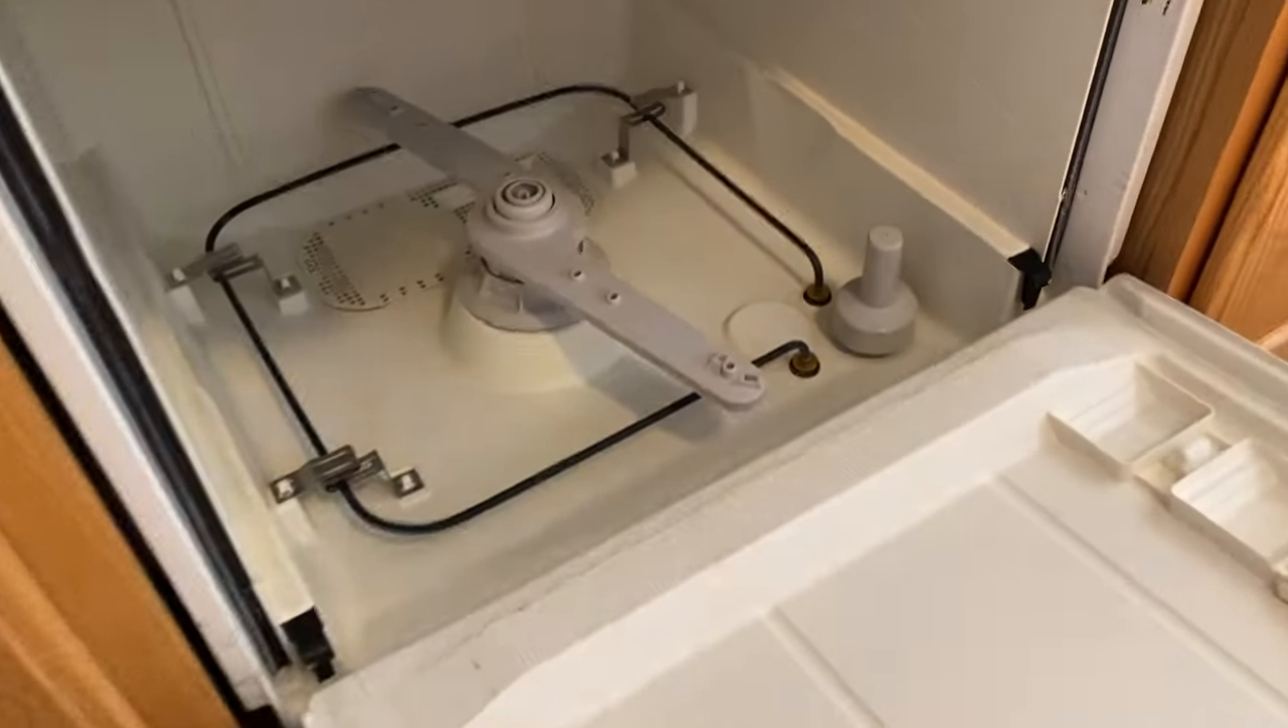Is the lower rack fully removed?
Yes.